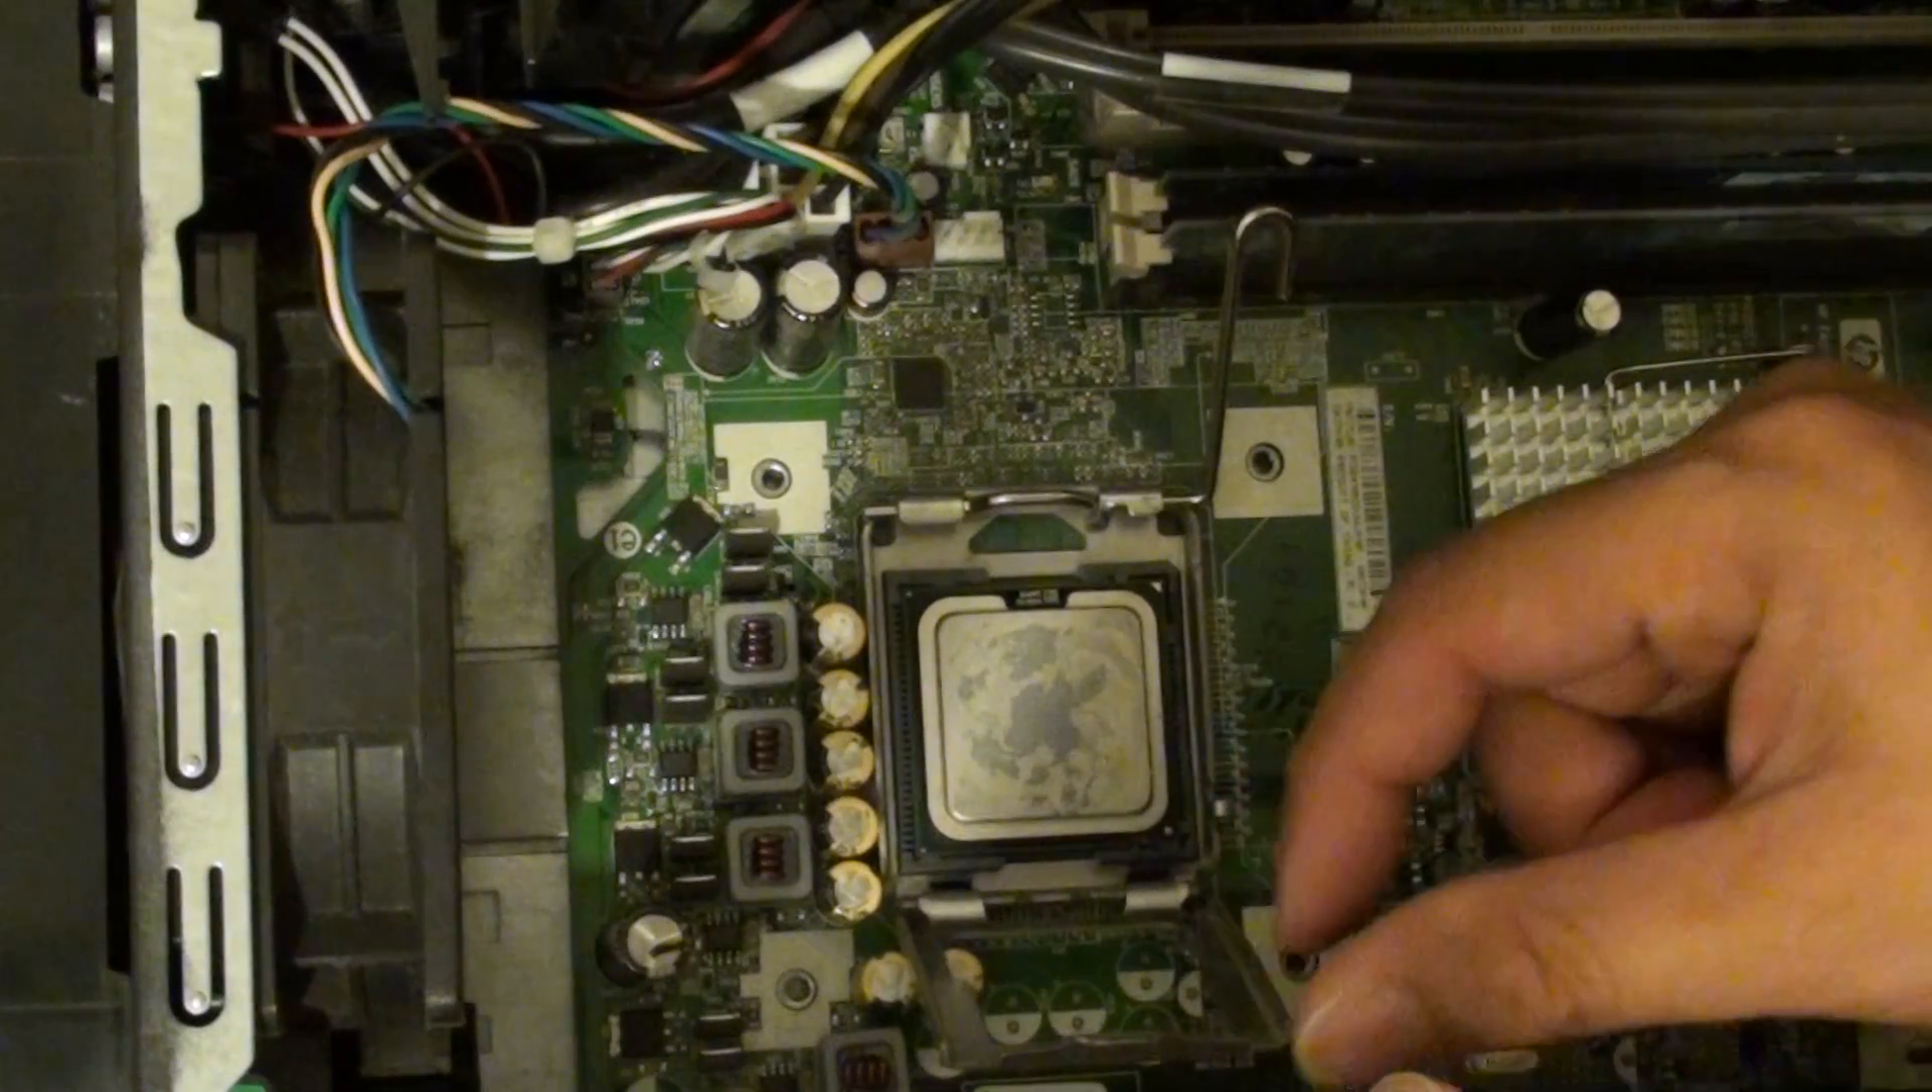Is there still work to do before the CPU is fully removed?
Yes.